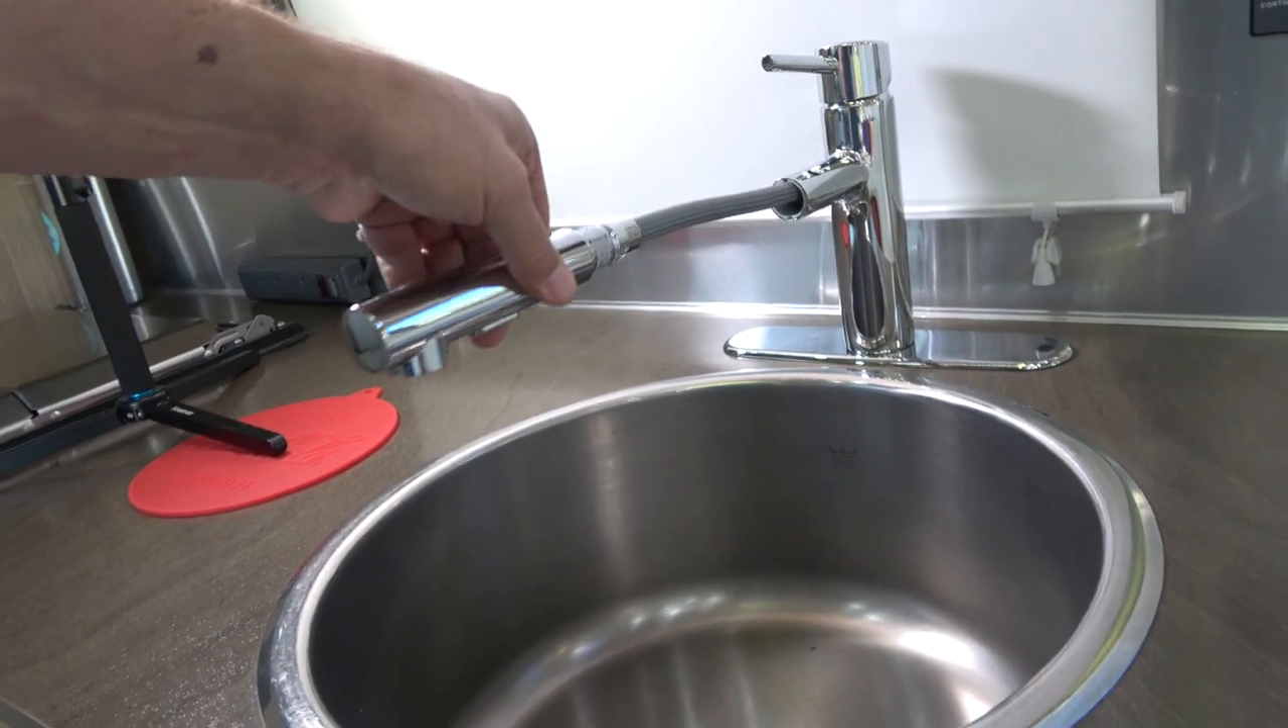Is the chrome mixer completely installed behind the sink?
Yes.